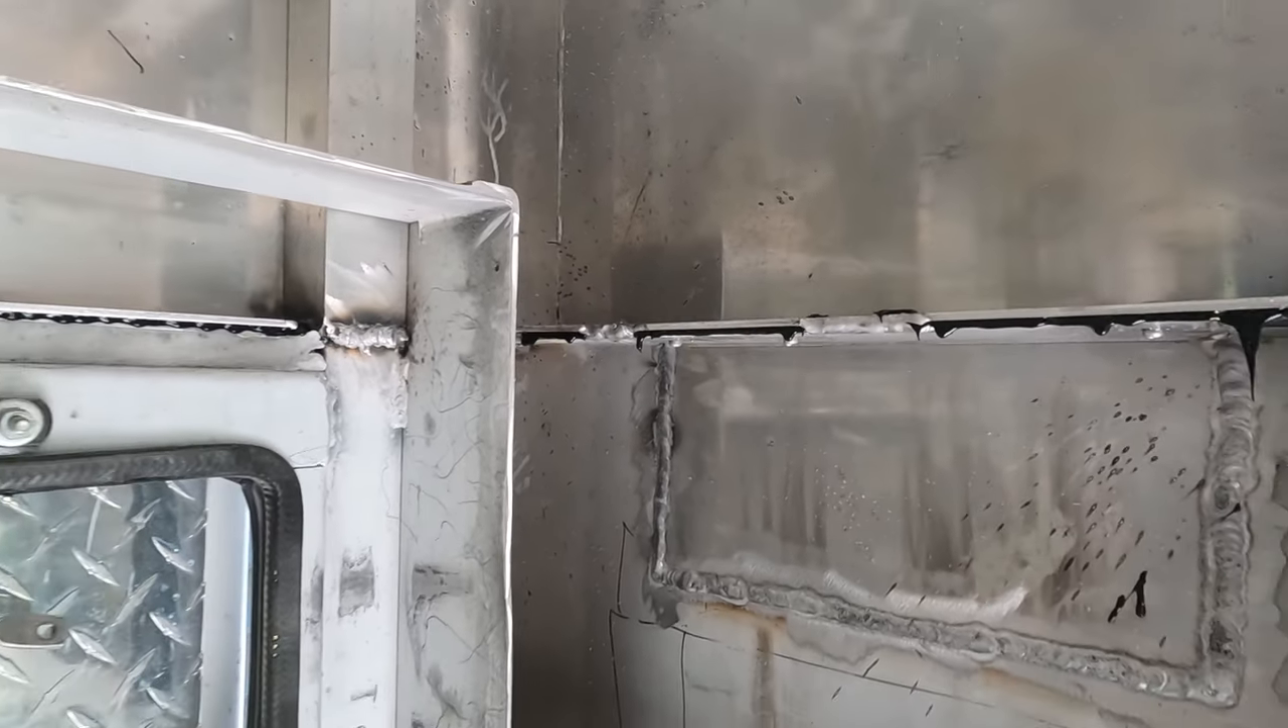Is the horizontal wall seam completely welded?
No.